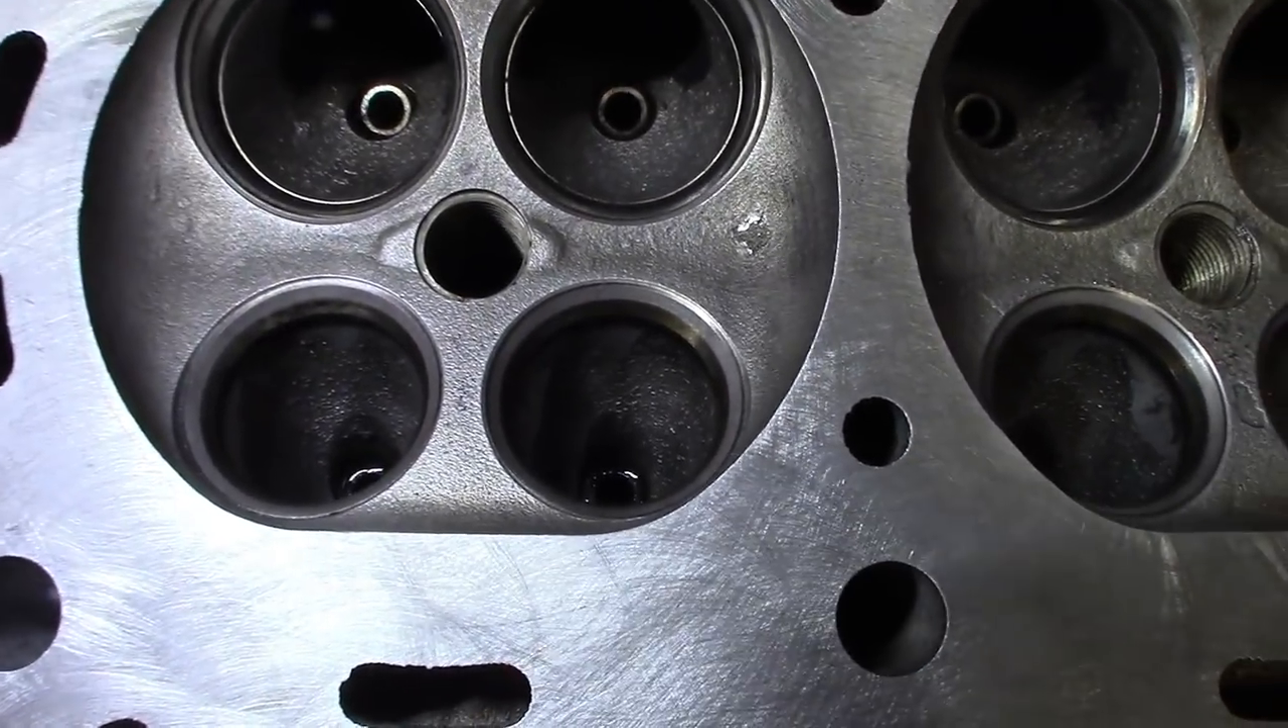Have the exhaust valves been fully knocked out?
Yes.